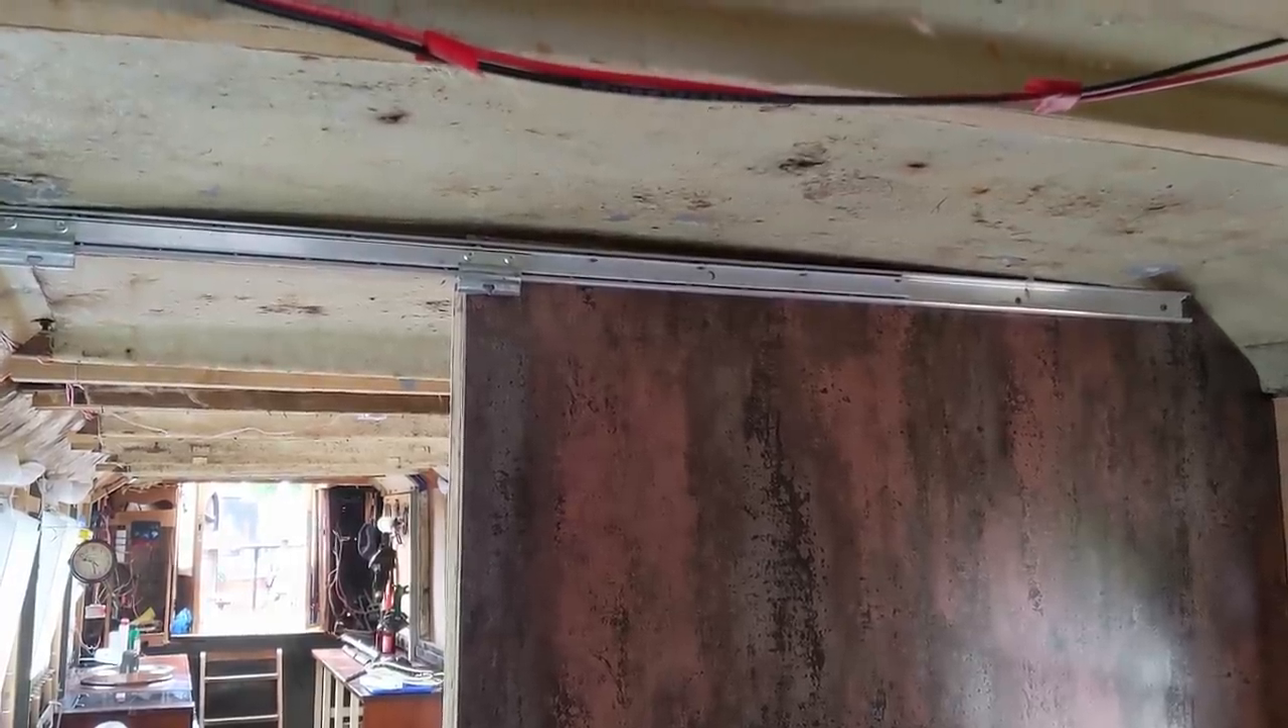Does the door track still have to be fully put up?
No.